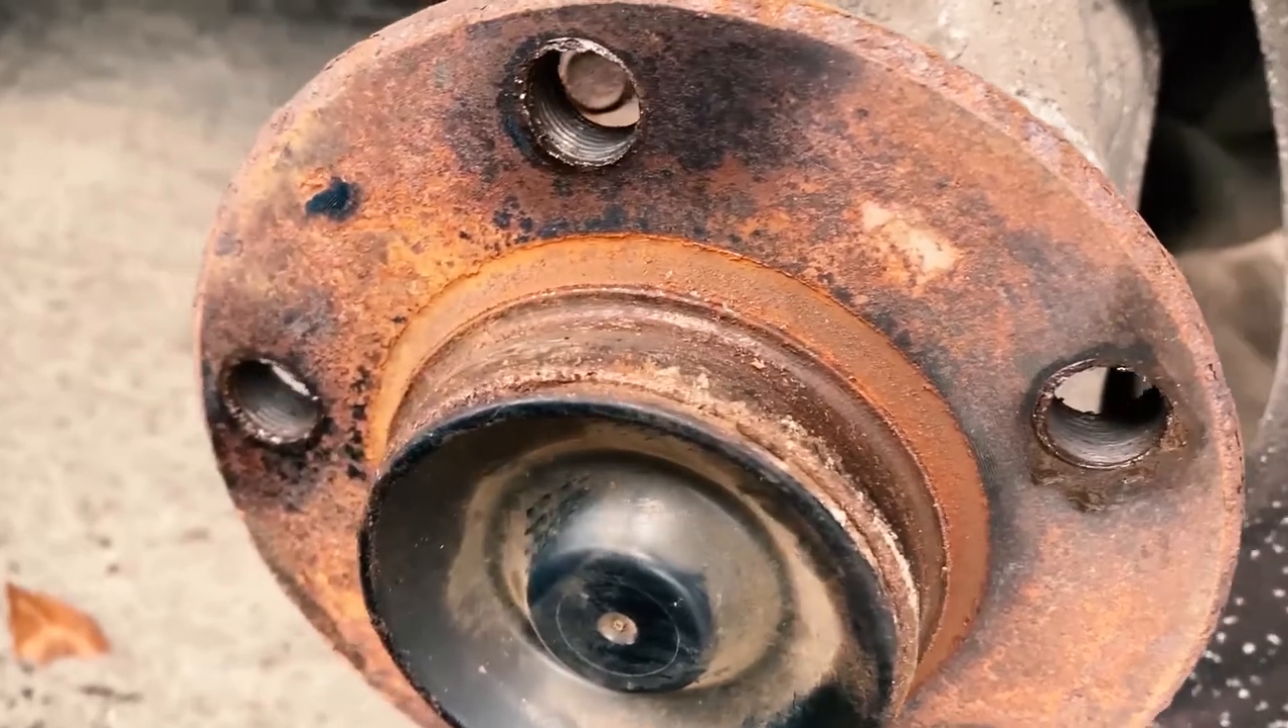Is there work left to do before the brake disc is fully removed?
No.